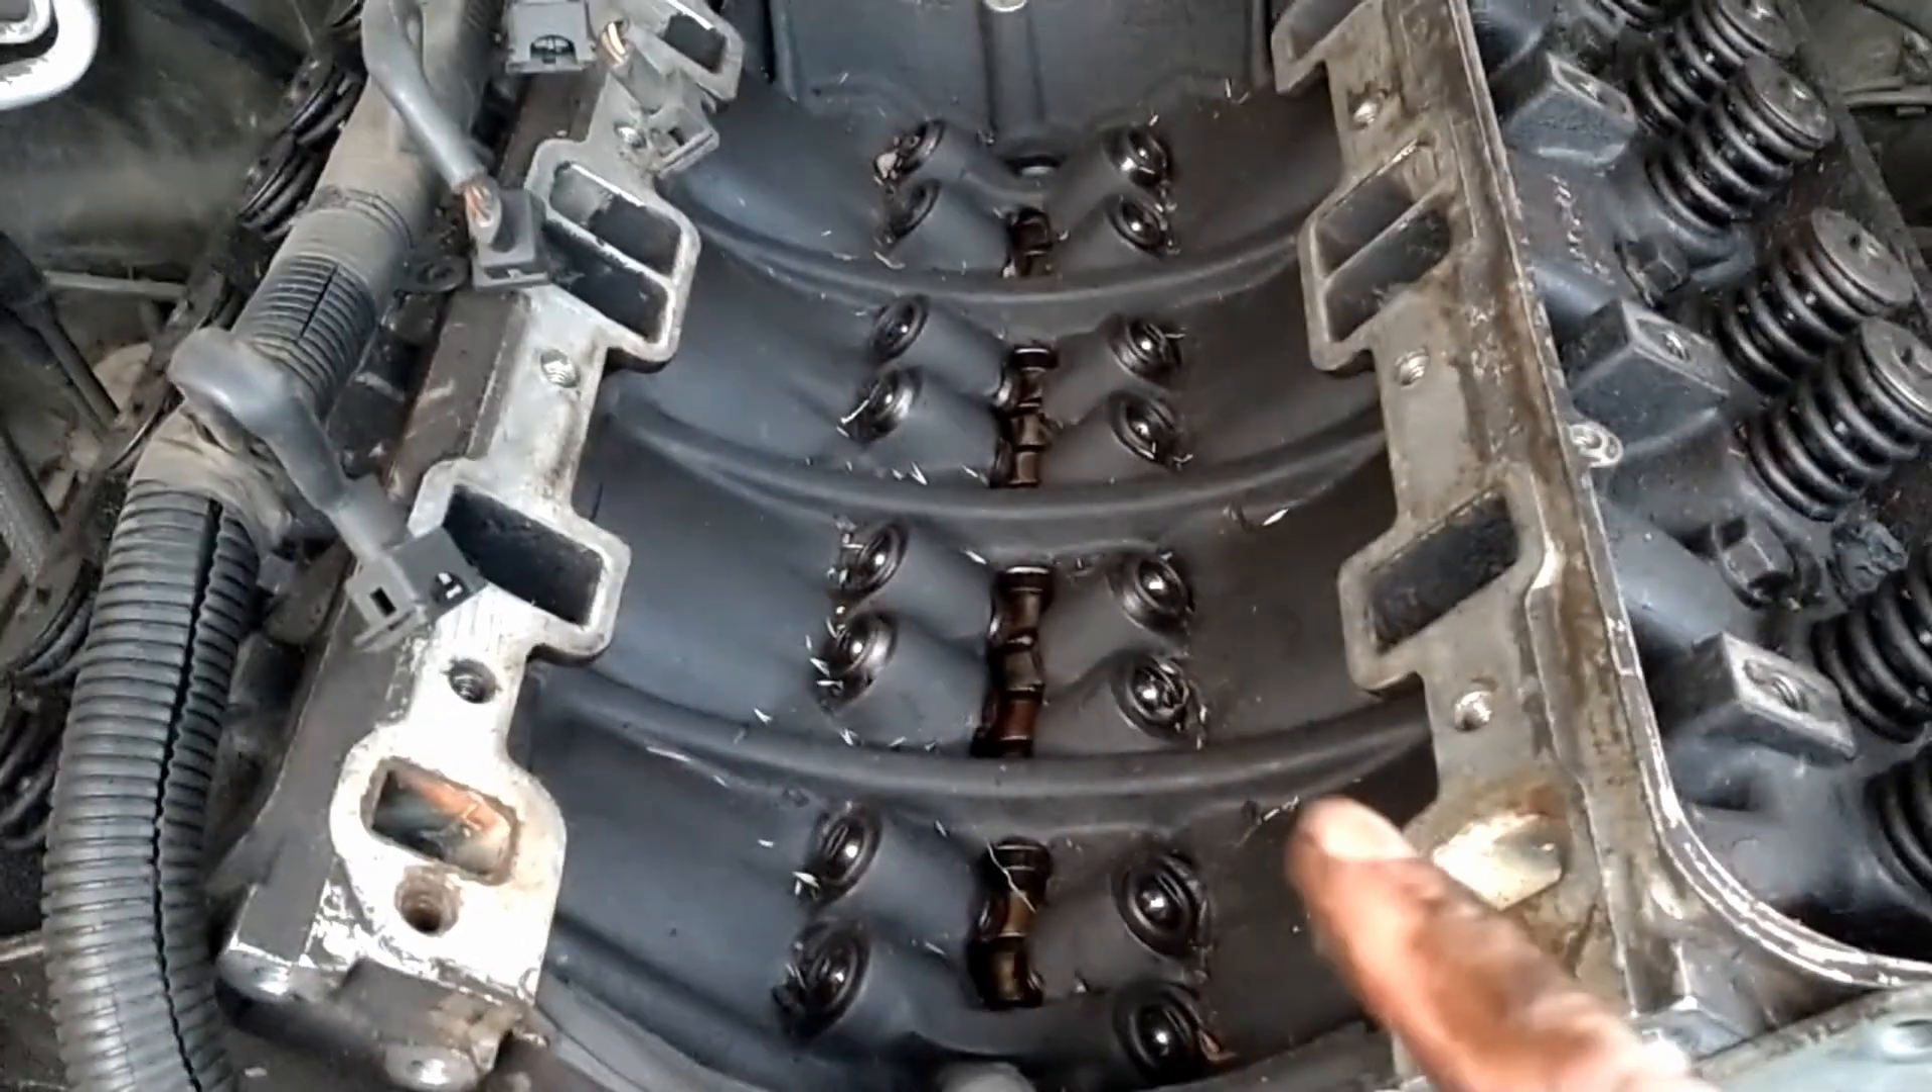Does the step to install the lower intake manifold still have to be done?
Yes.